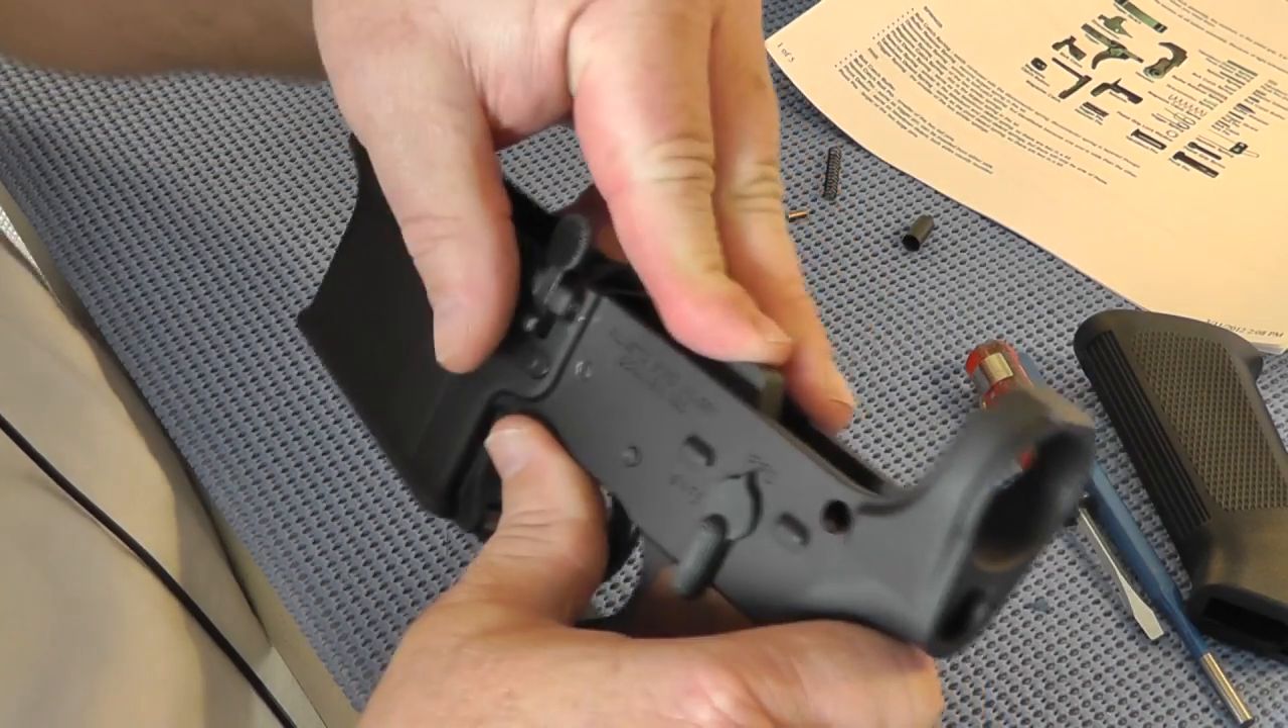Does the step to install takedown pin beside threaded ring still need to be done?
Yes.